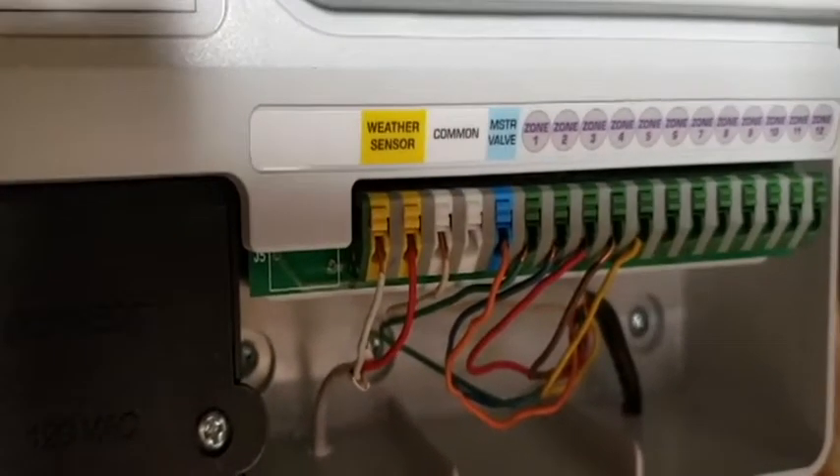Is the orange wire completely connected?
Yes.